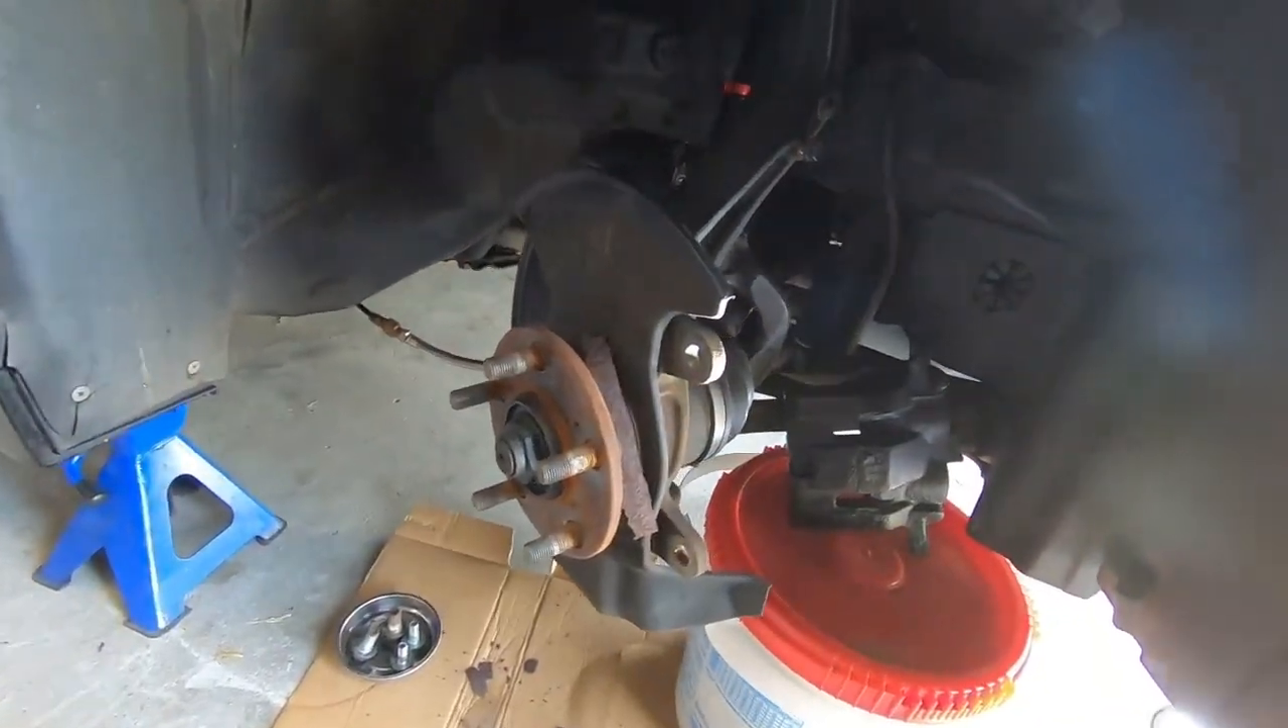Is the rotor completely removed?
Yes.